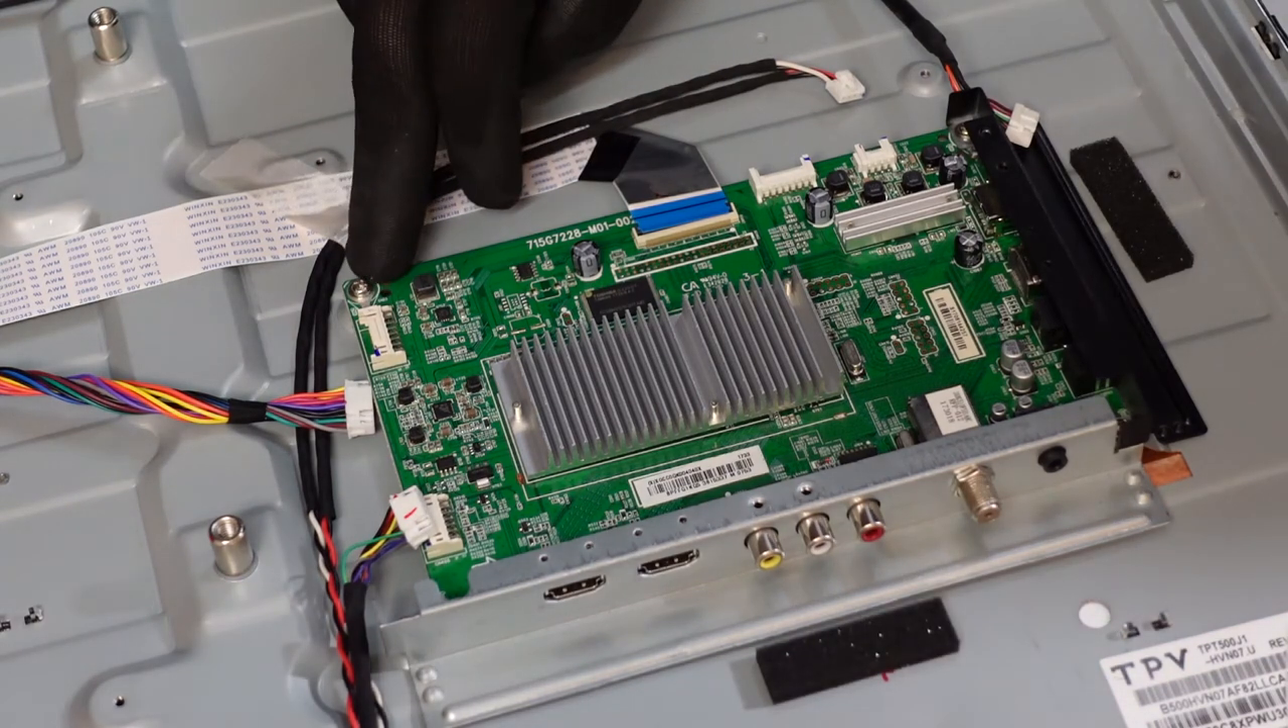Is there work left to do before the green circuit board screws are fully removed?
Yes.